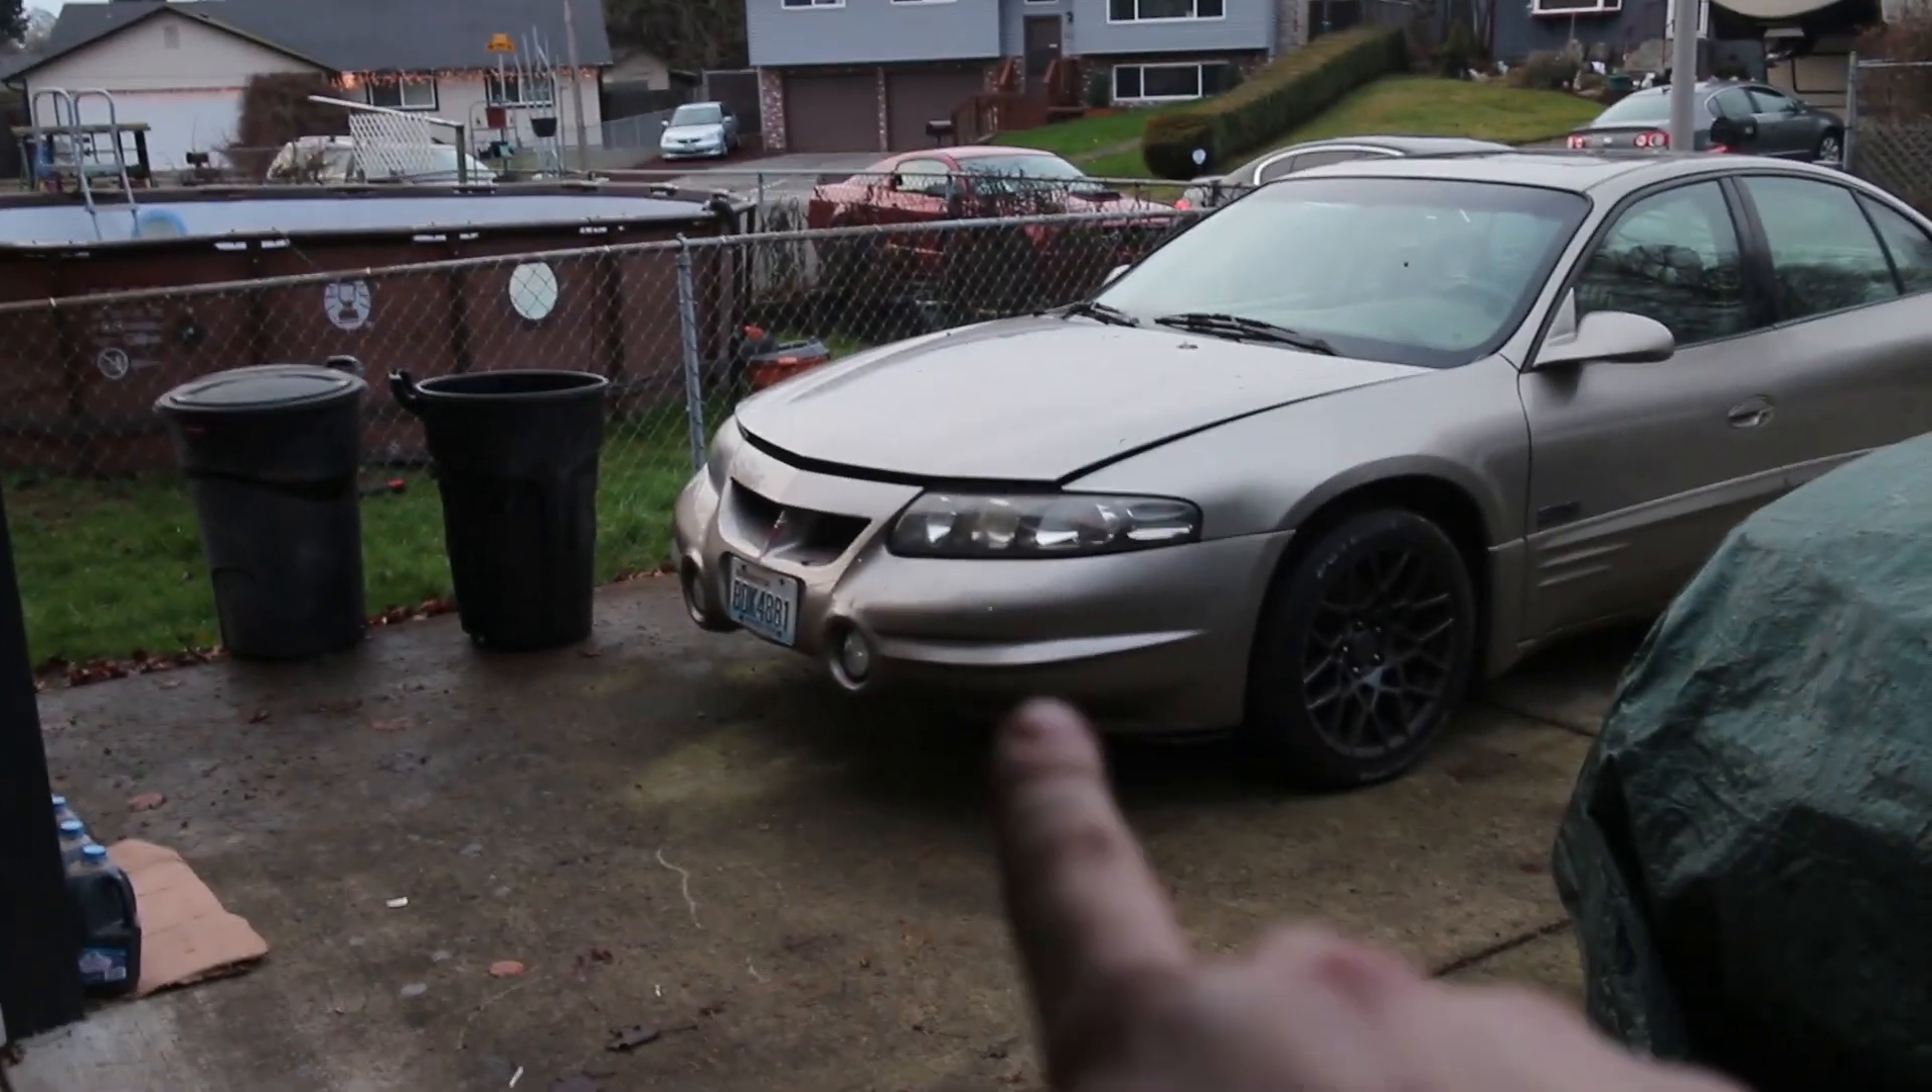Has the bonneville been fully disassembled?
No.